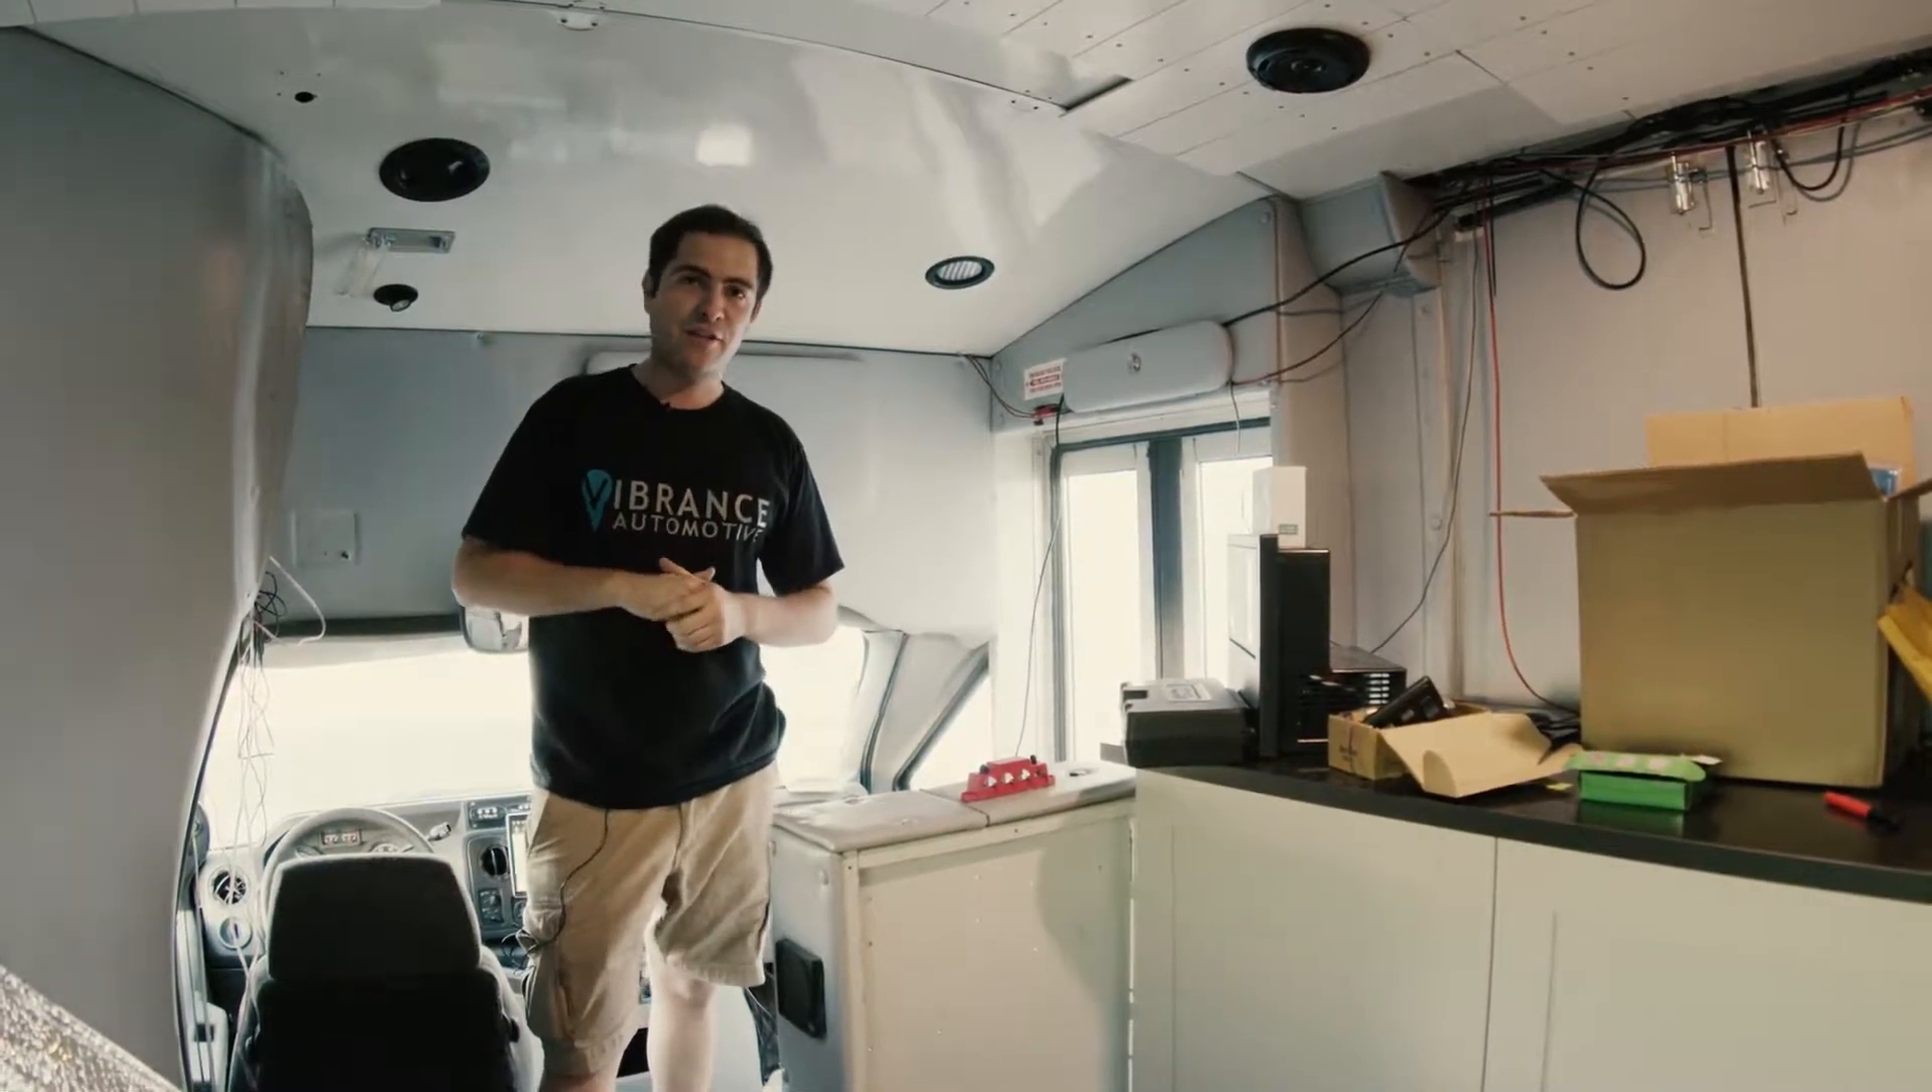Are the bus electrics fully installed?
No.